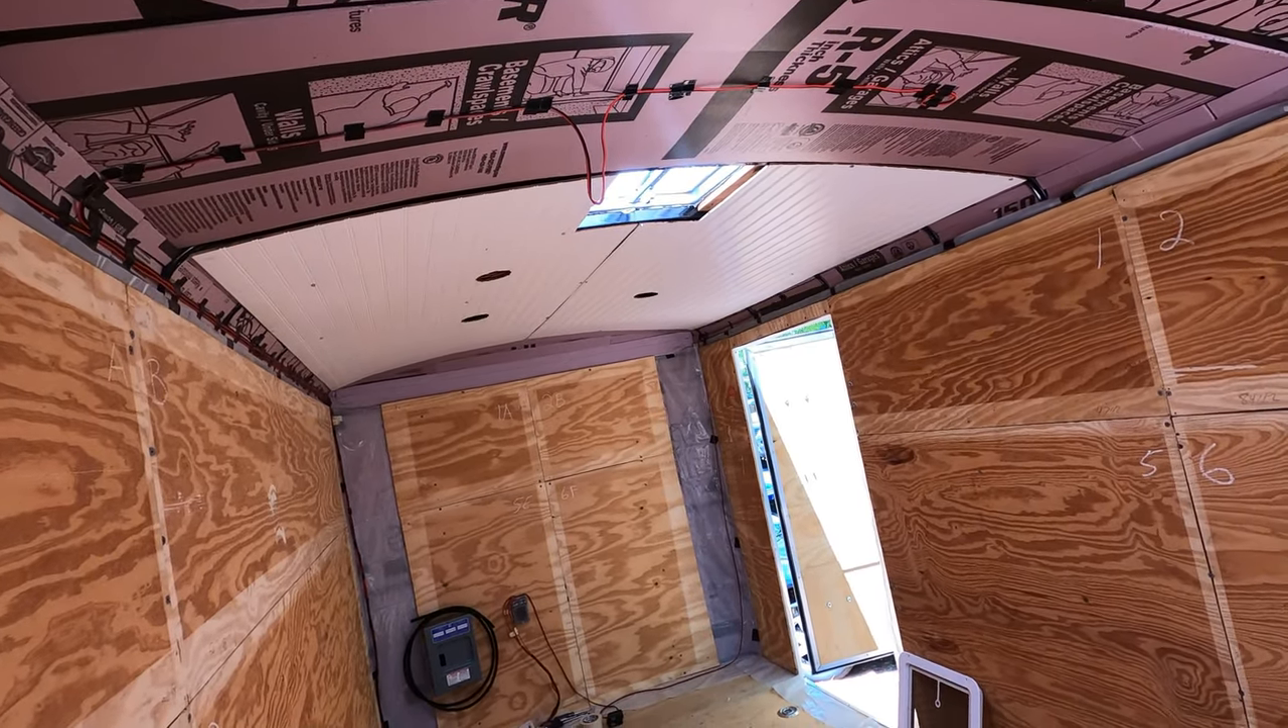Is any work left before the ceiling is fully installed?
Yes.